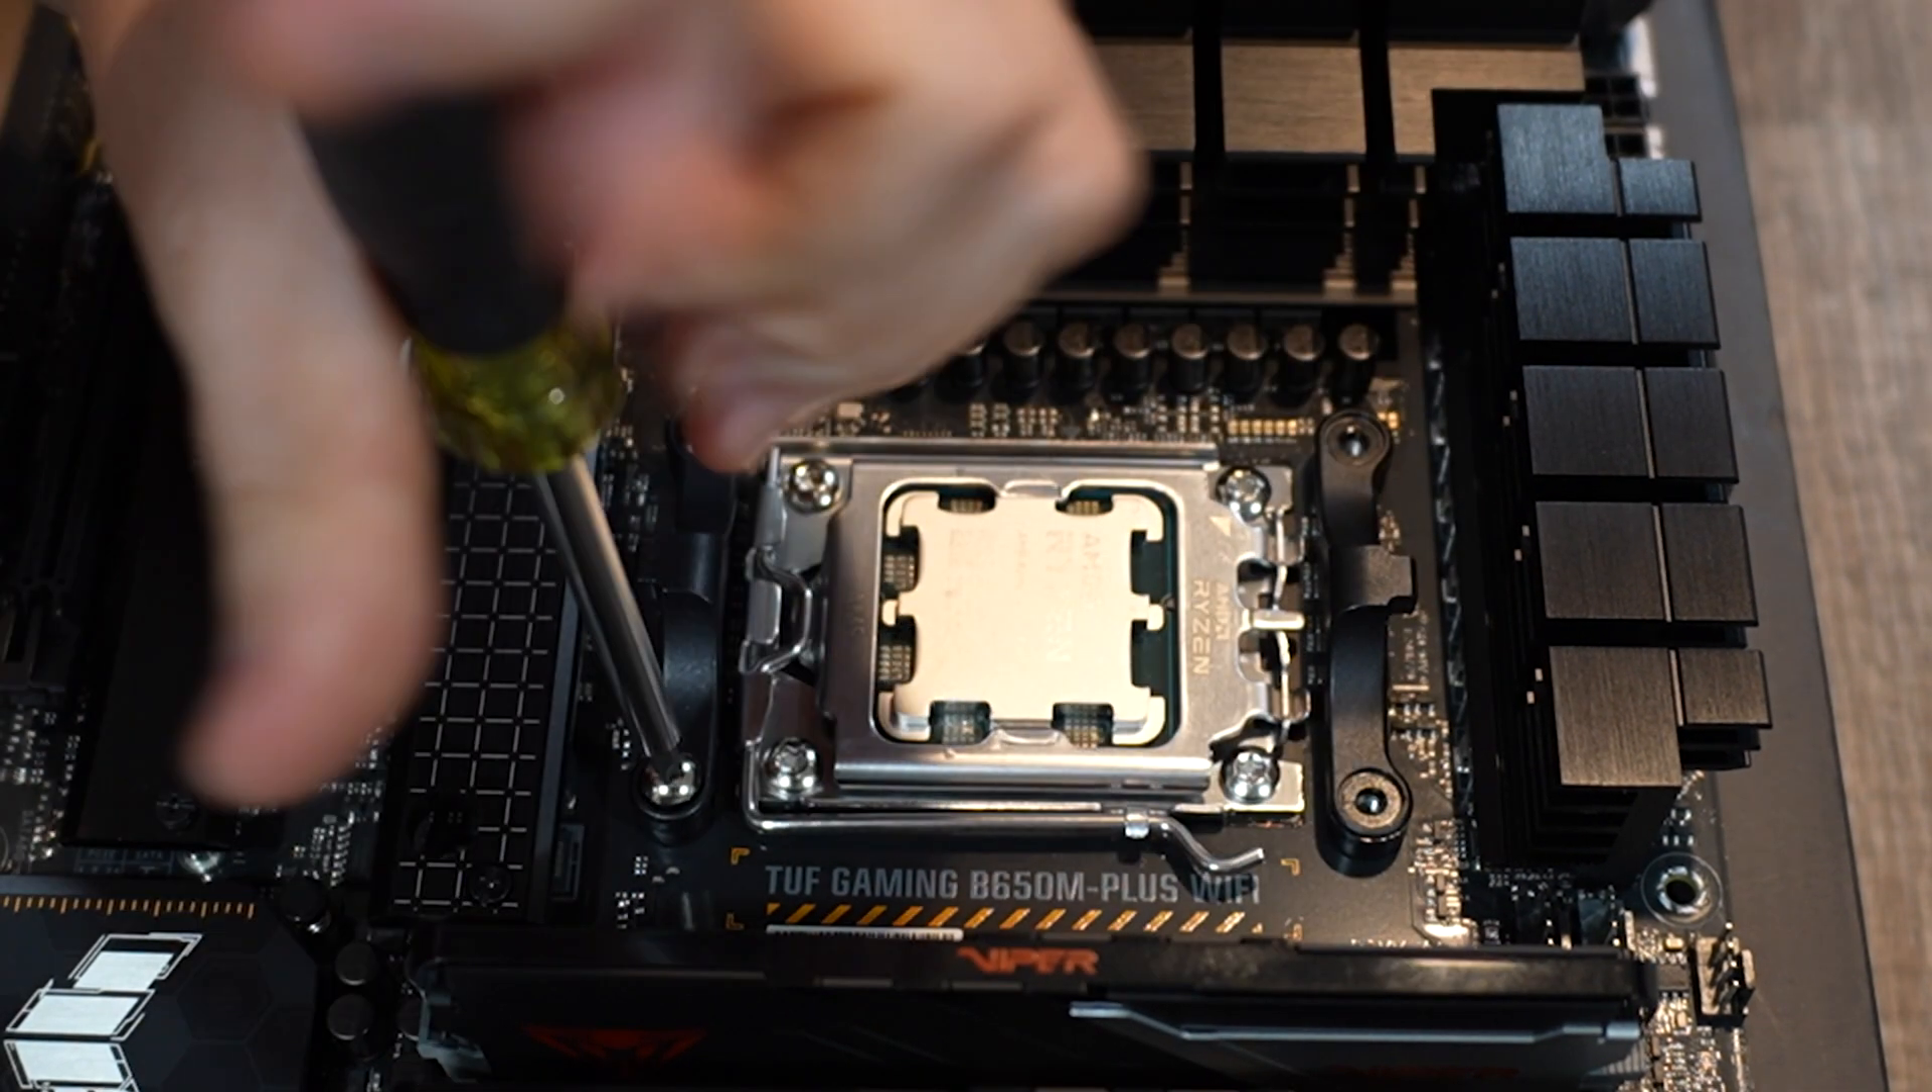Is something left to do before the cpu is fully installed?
No.